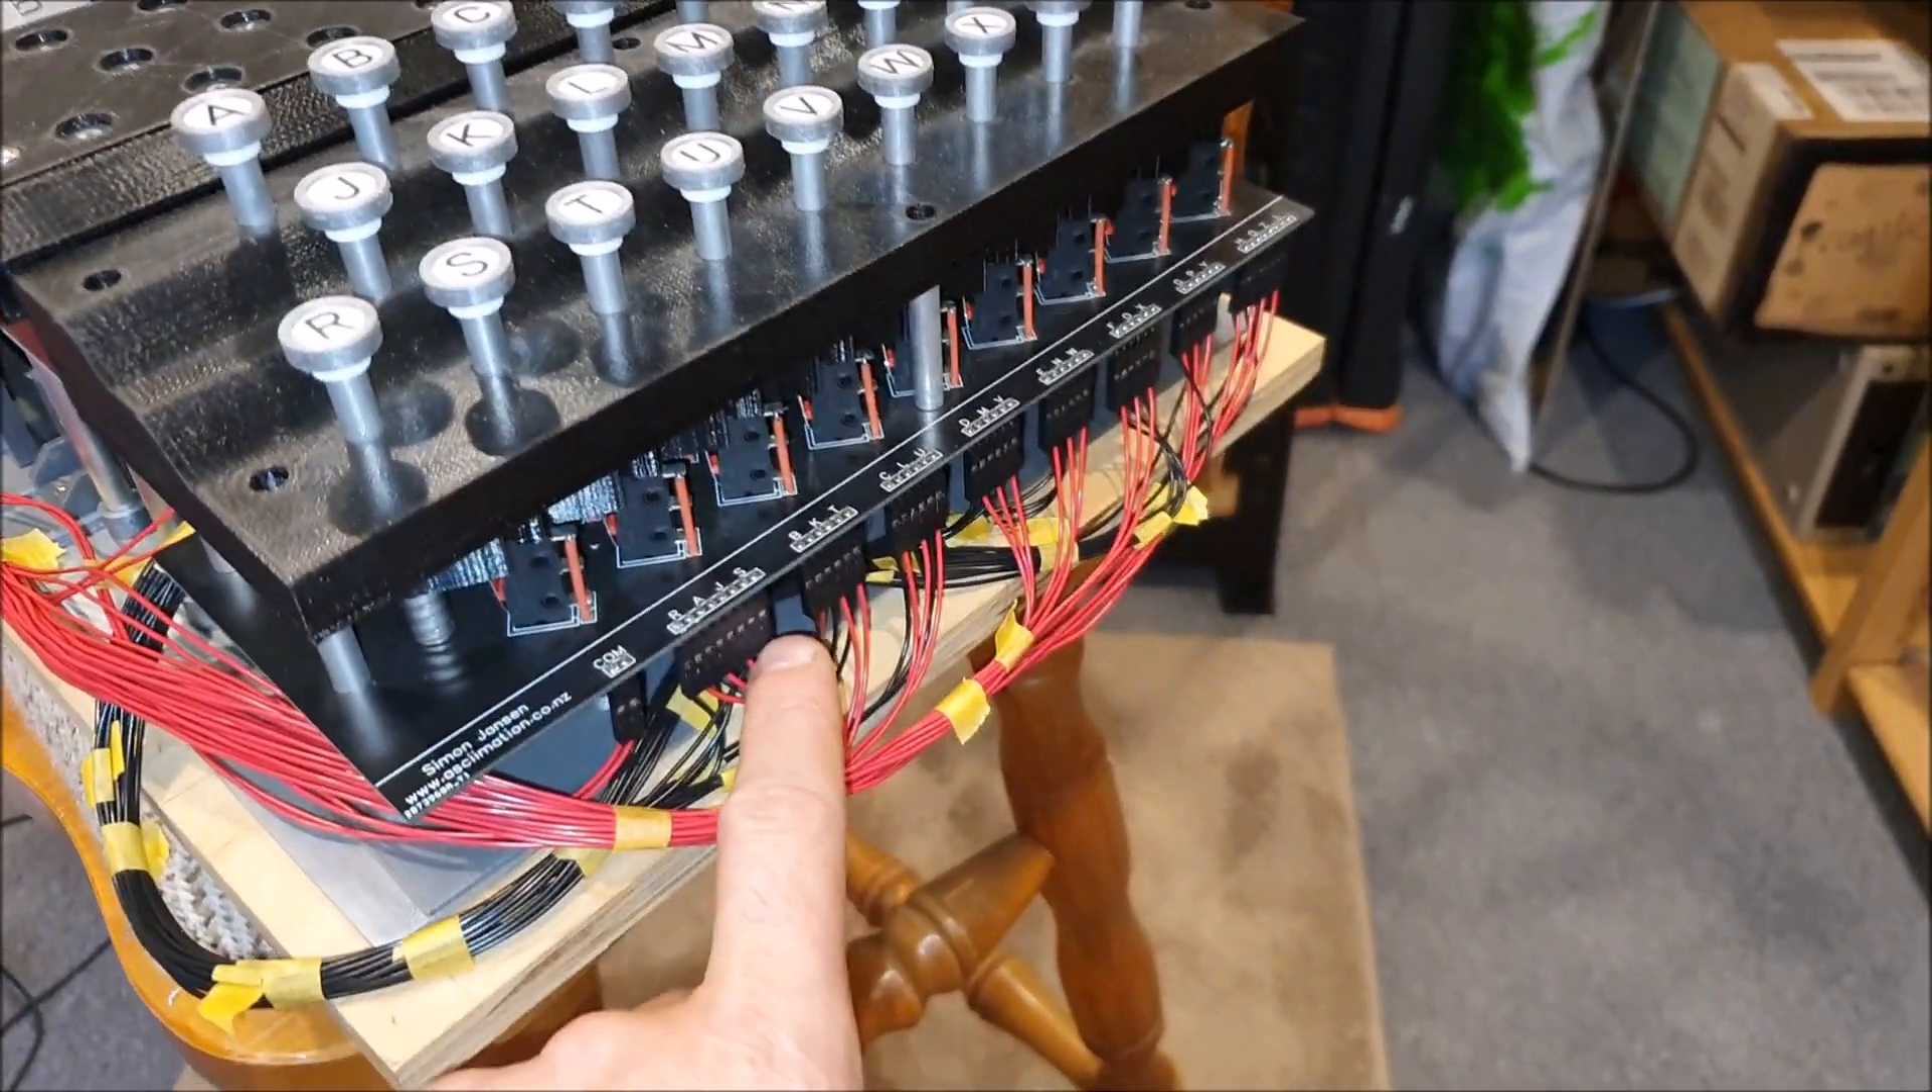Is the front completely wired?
Yes.